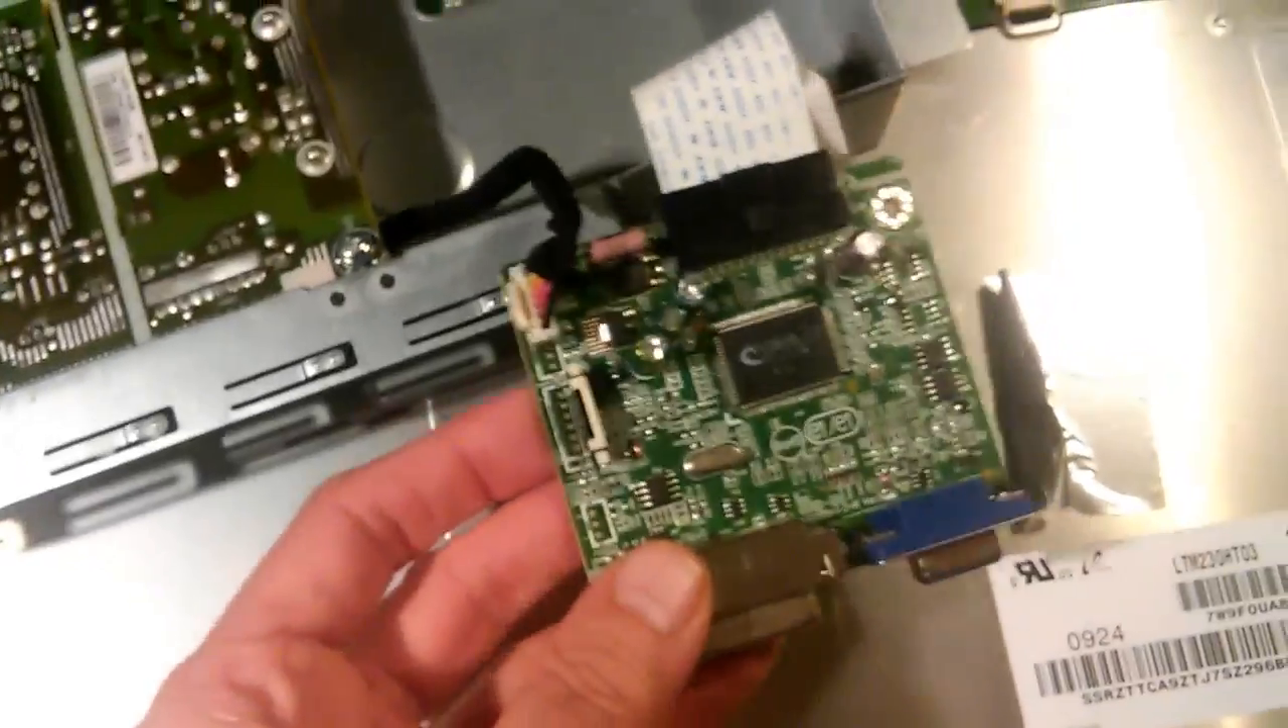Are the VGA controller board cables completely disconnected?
No.